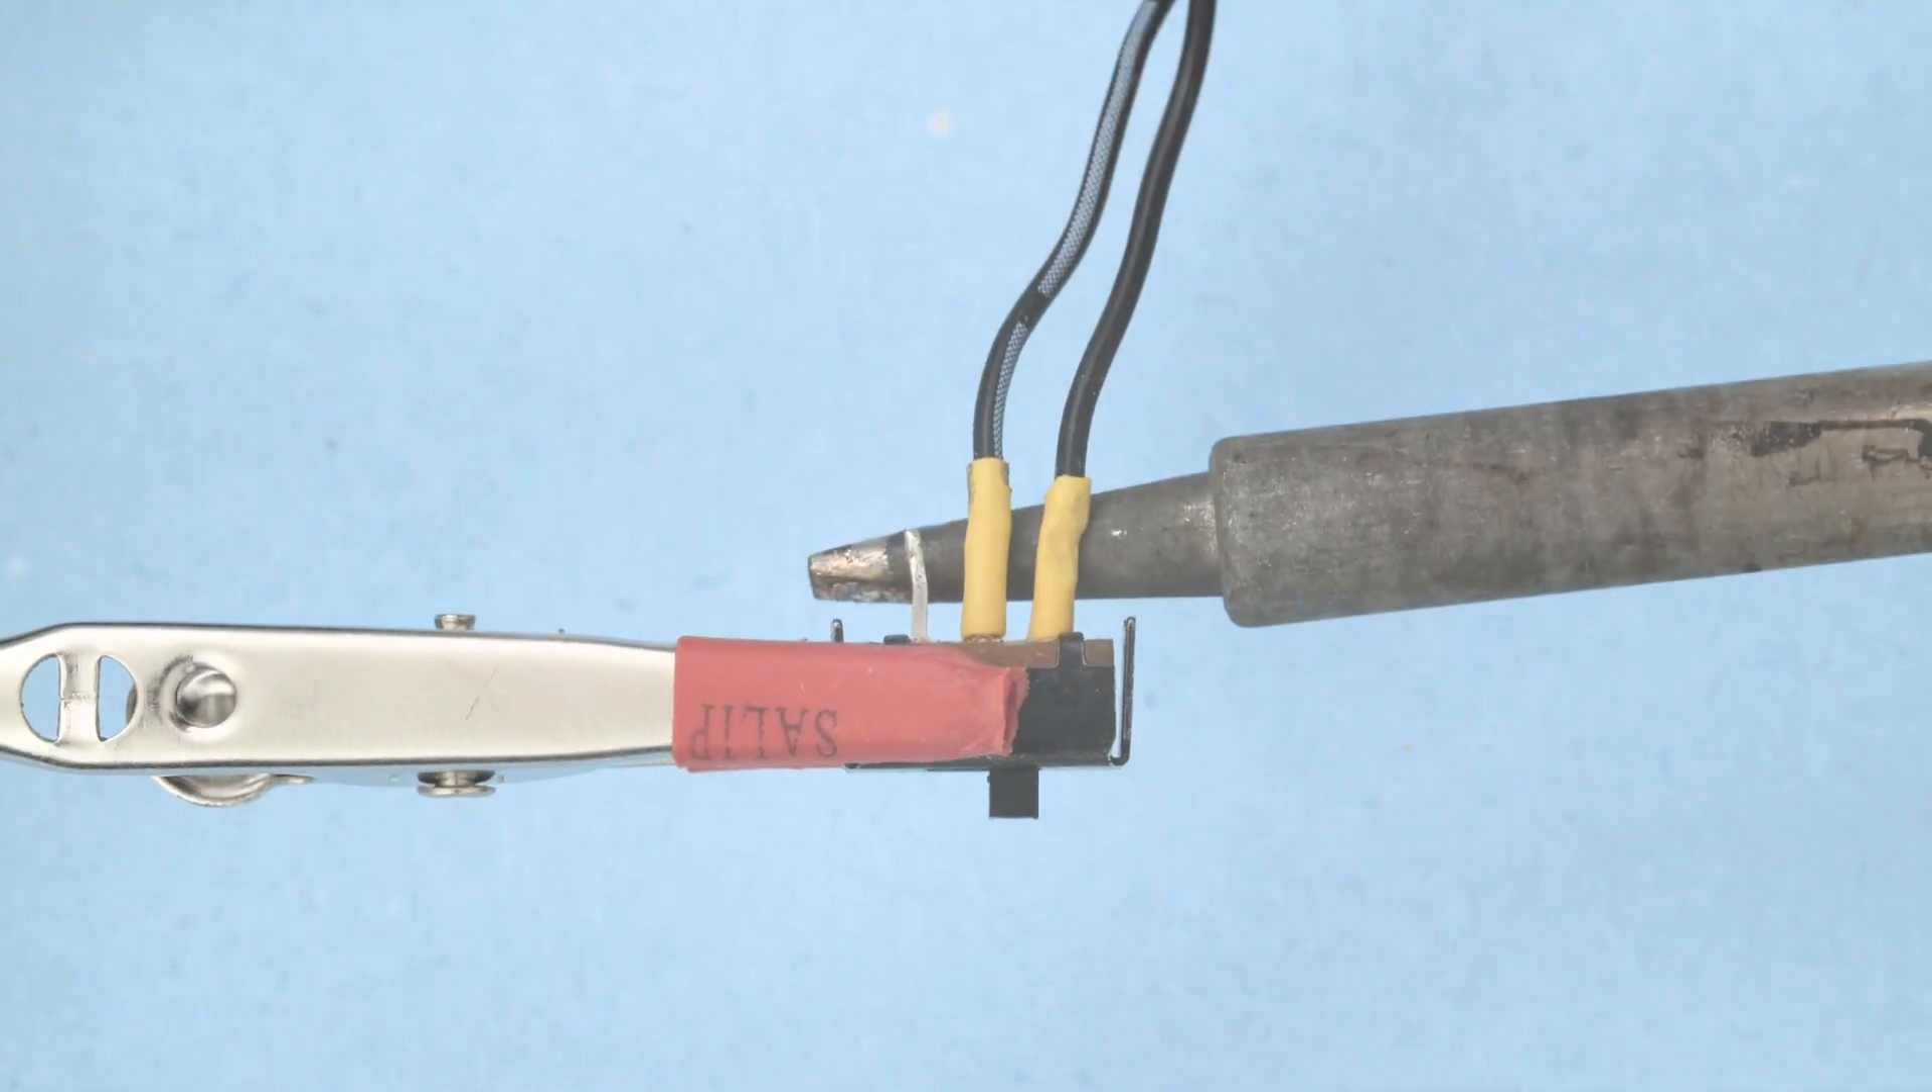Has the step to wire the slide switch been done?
Yes.